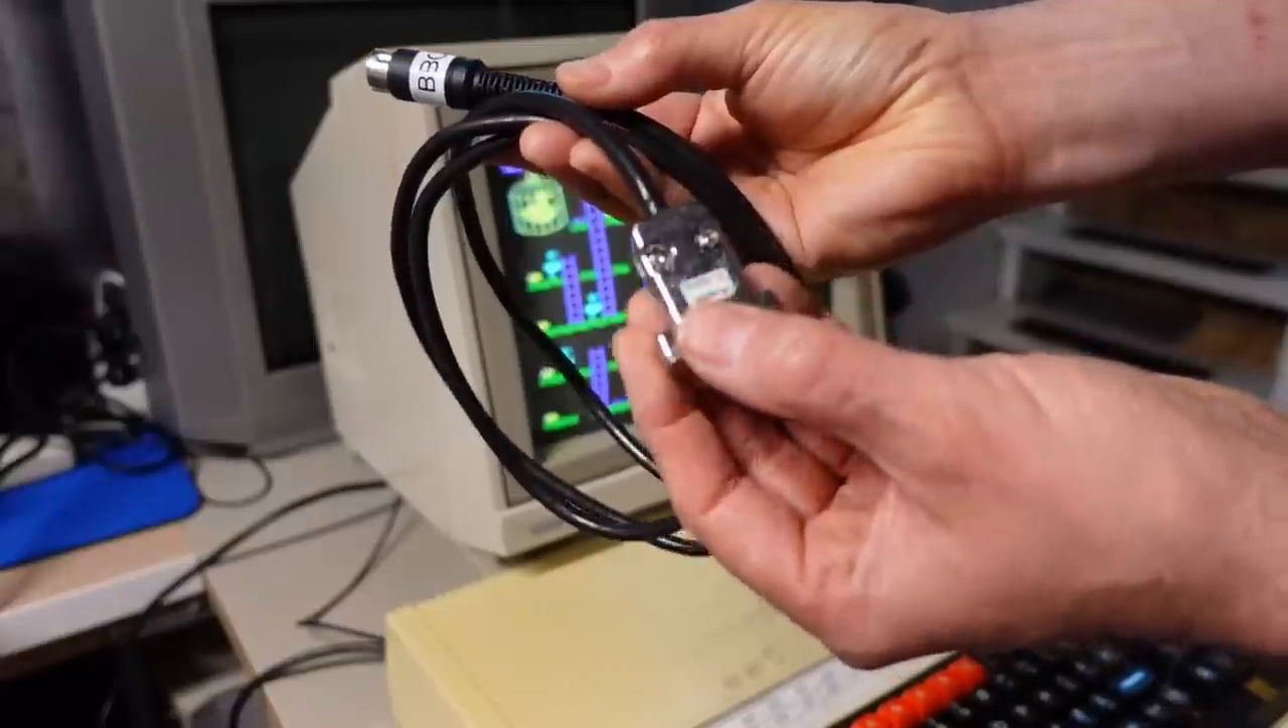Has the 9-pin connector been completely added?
Yes.